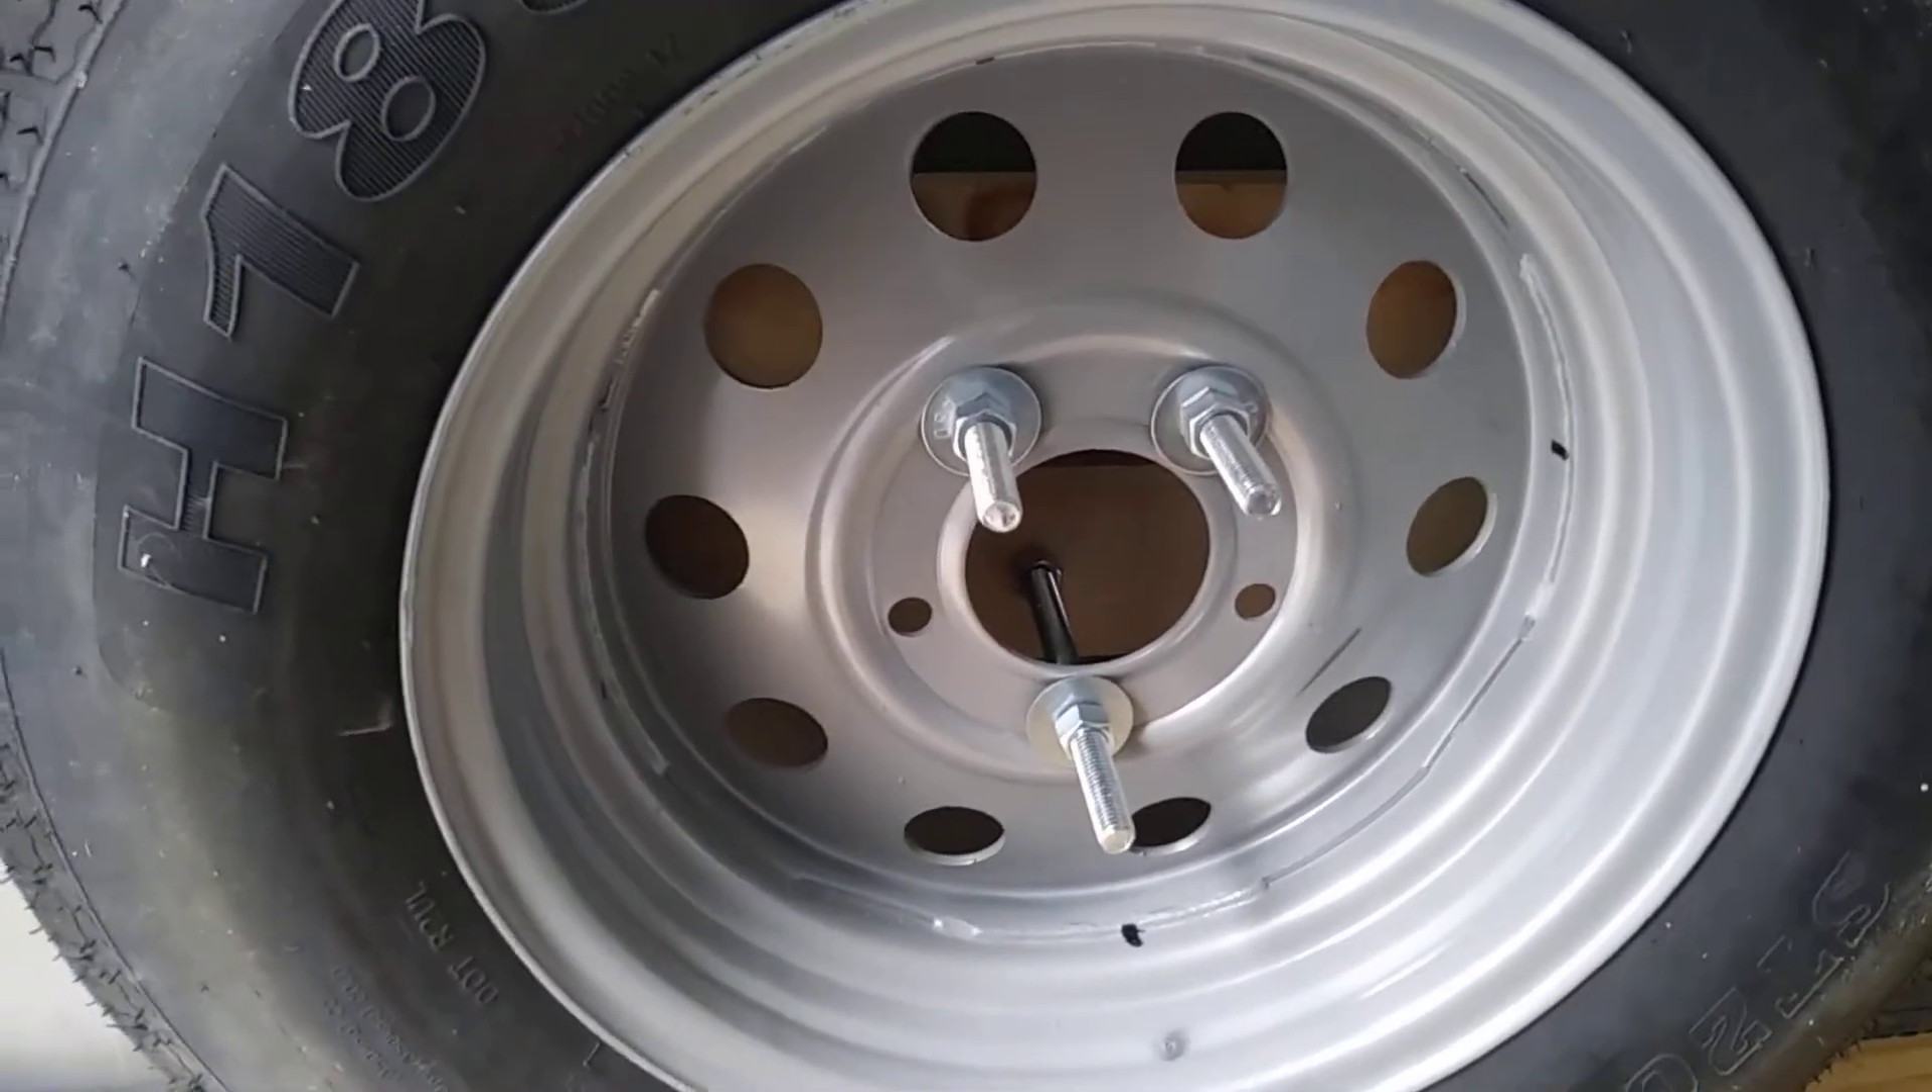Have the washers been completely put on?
Yes.